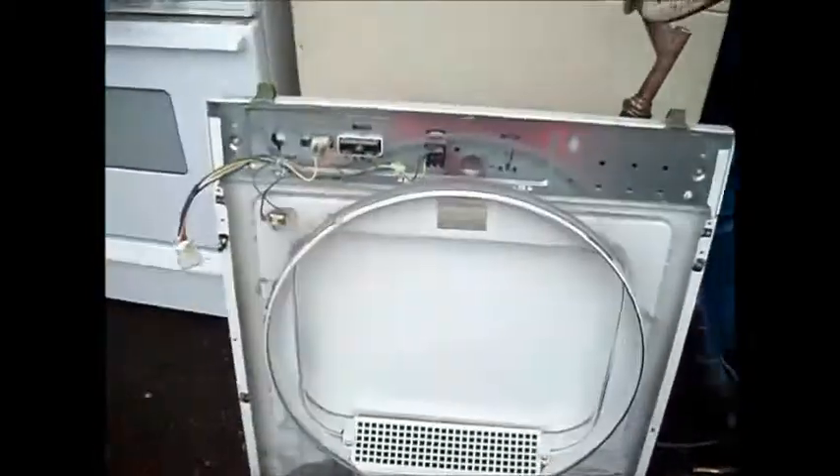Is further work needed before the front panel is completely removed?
No.